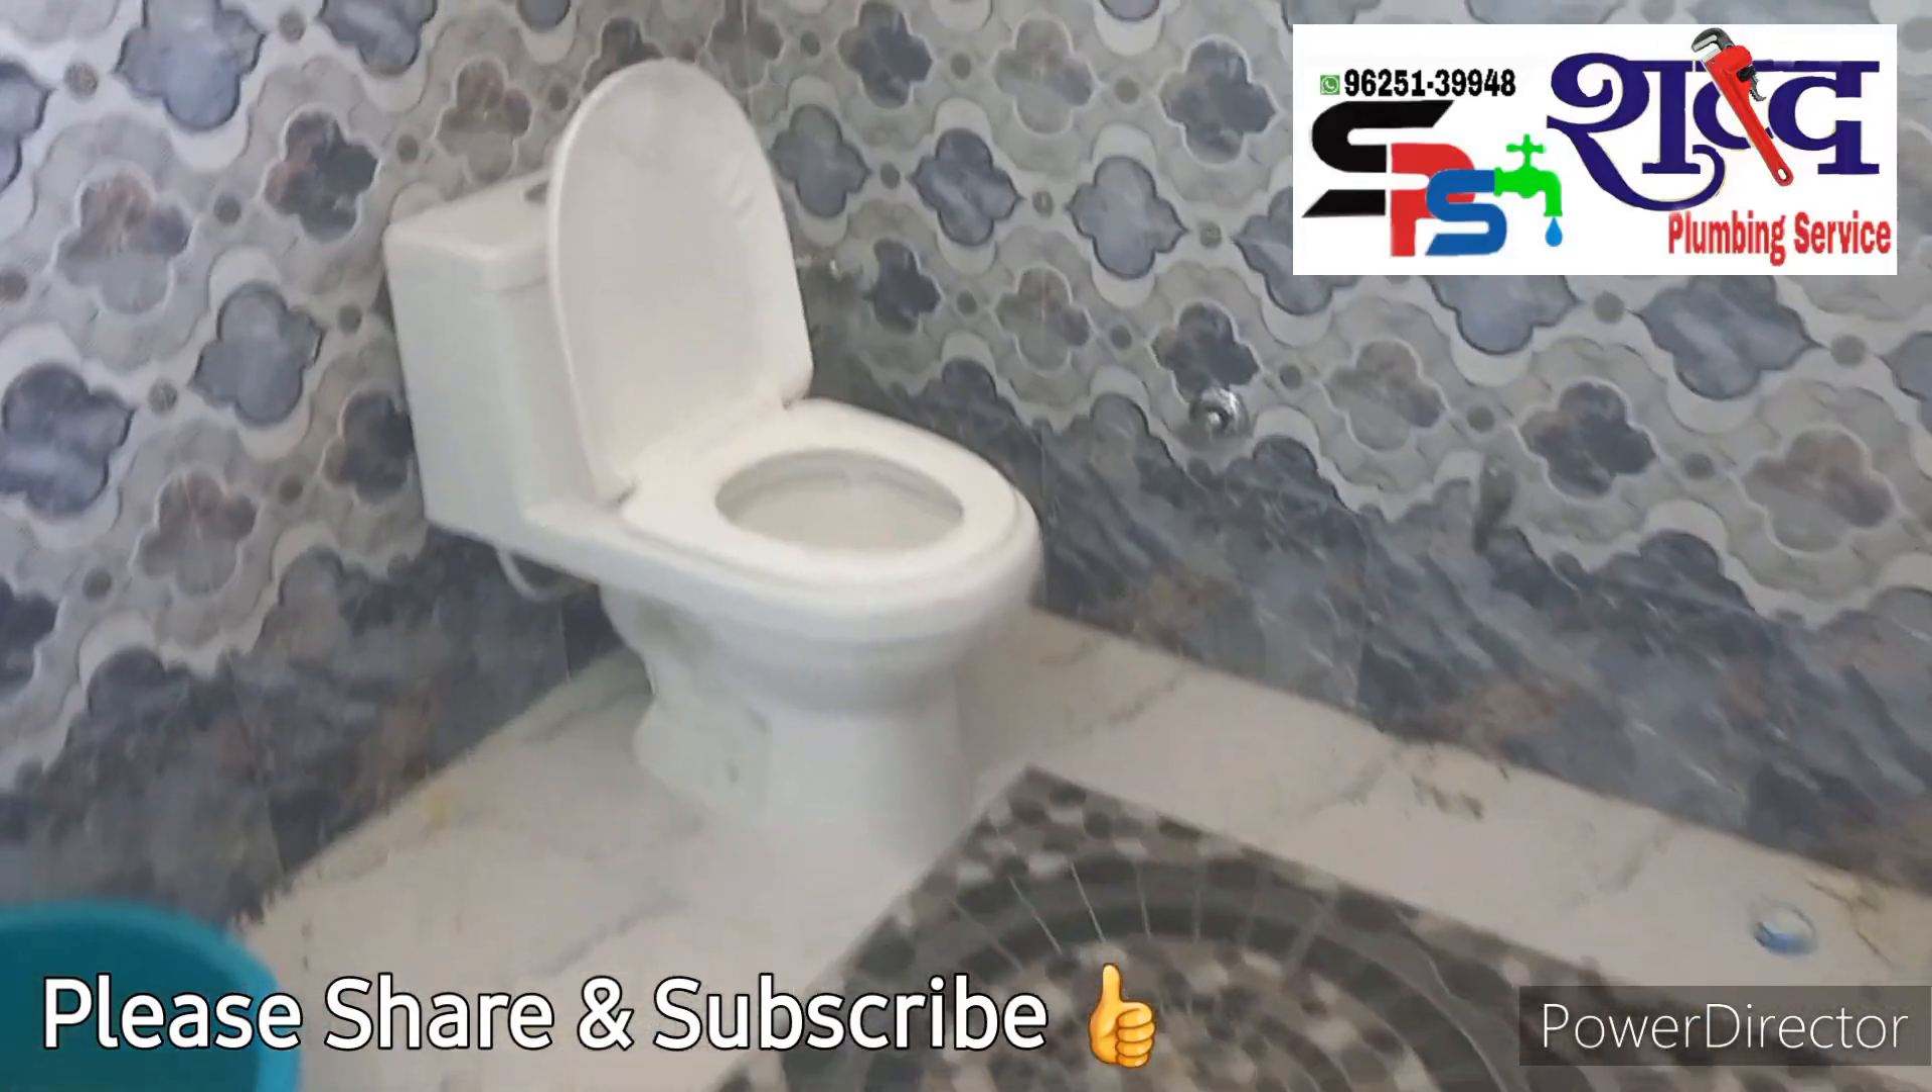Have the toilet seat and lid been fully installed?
Yes.